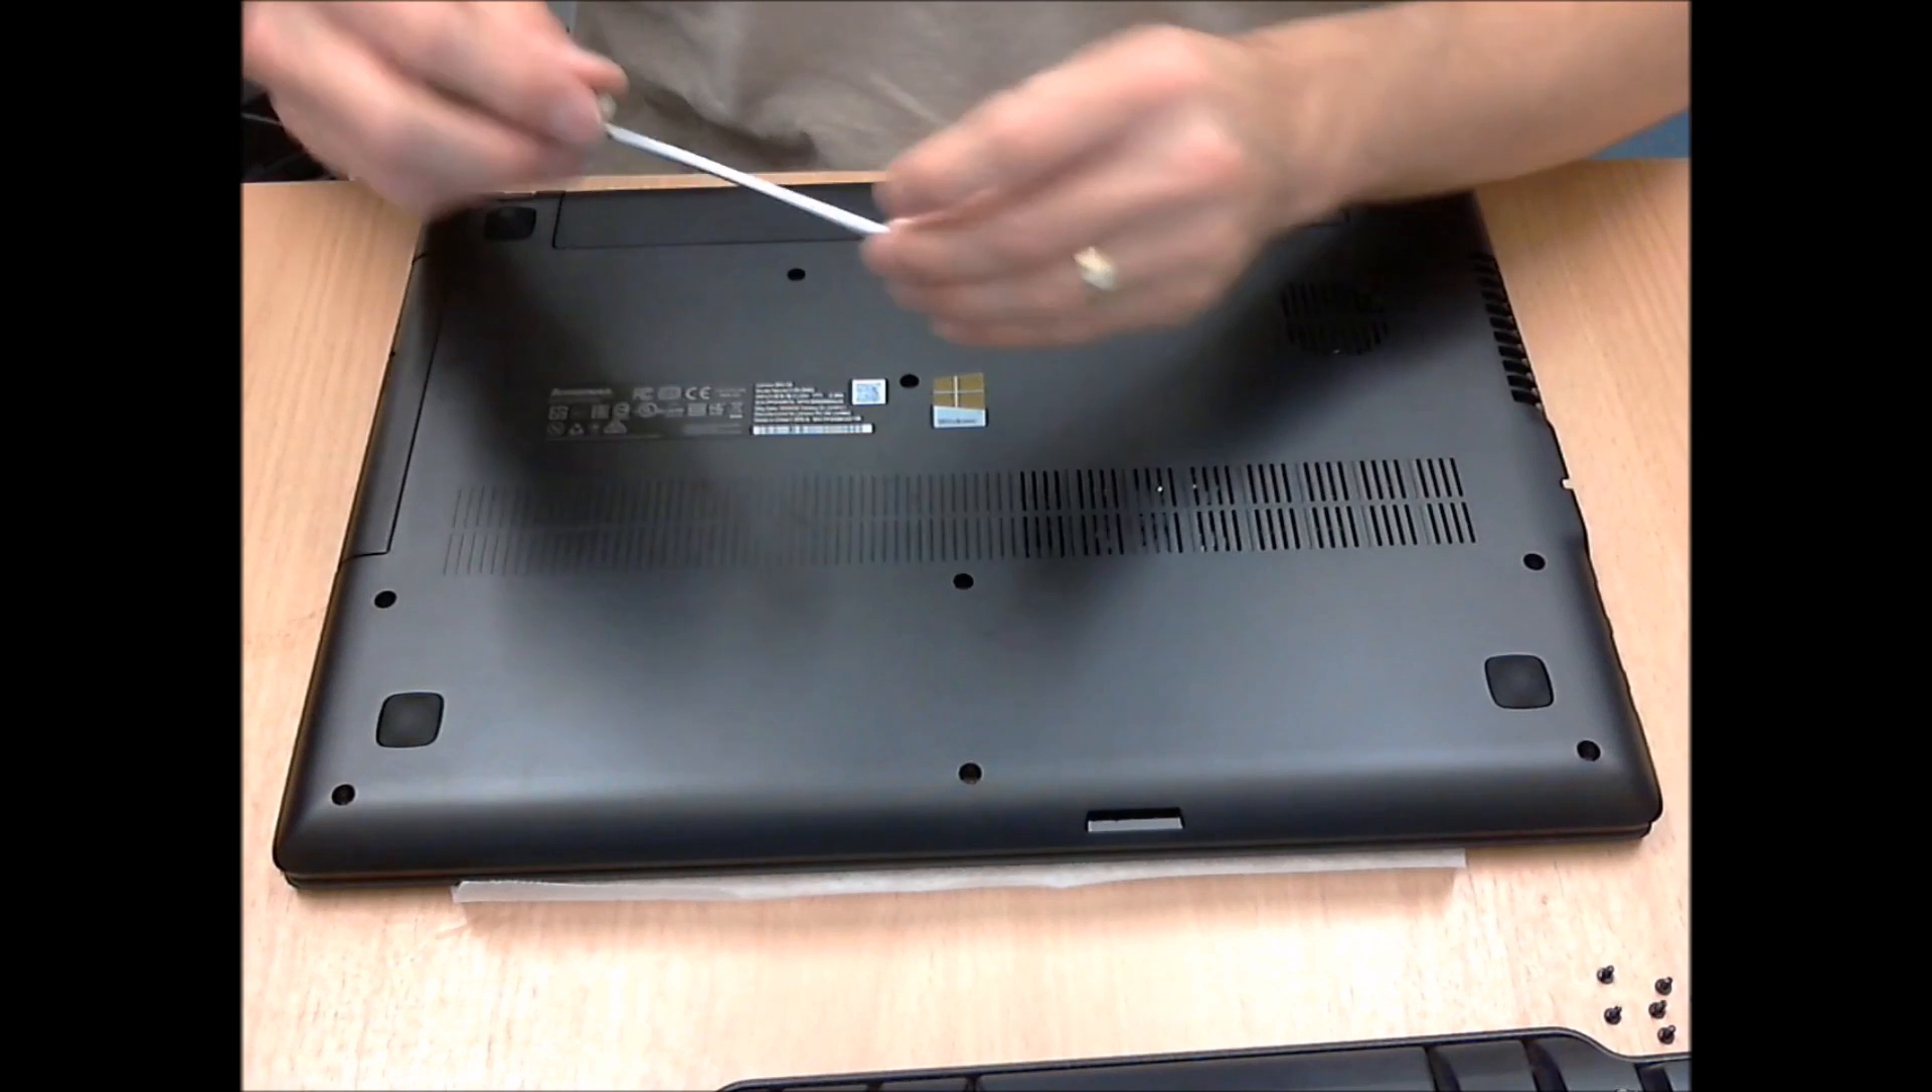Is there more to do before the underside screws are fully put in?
Yes.